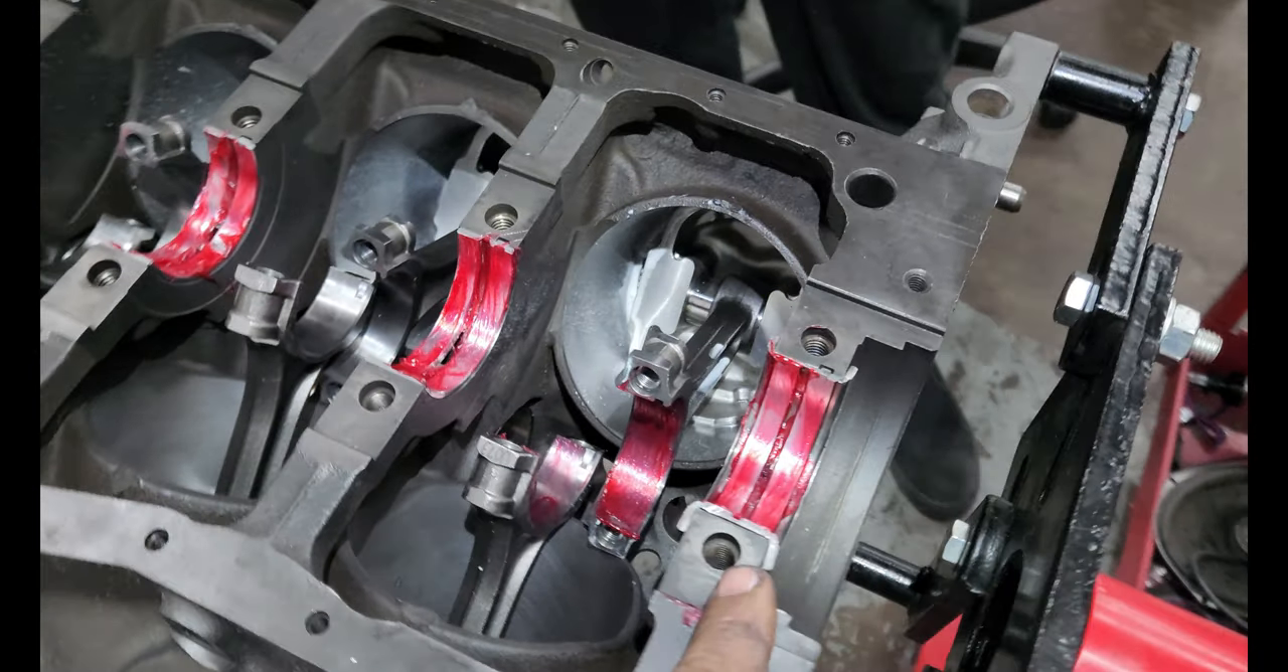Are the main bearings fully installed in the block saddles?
Yes.